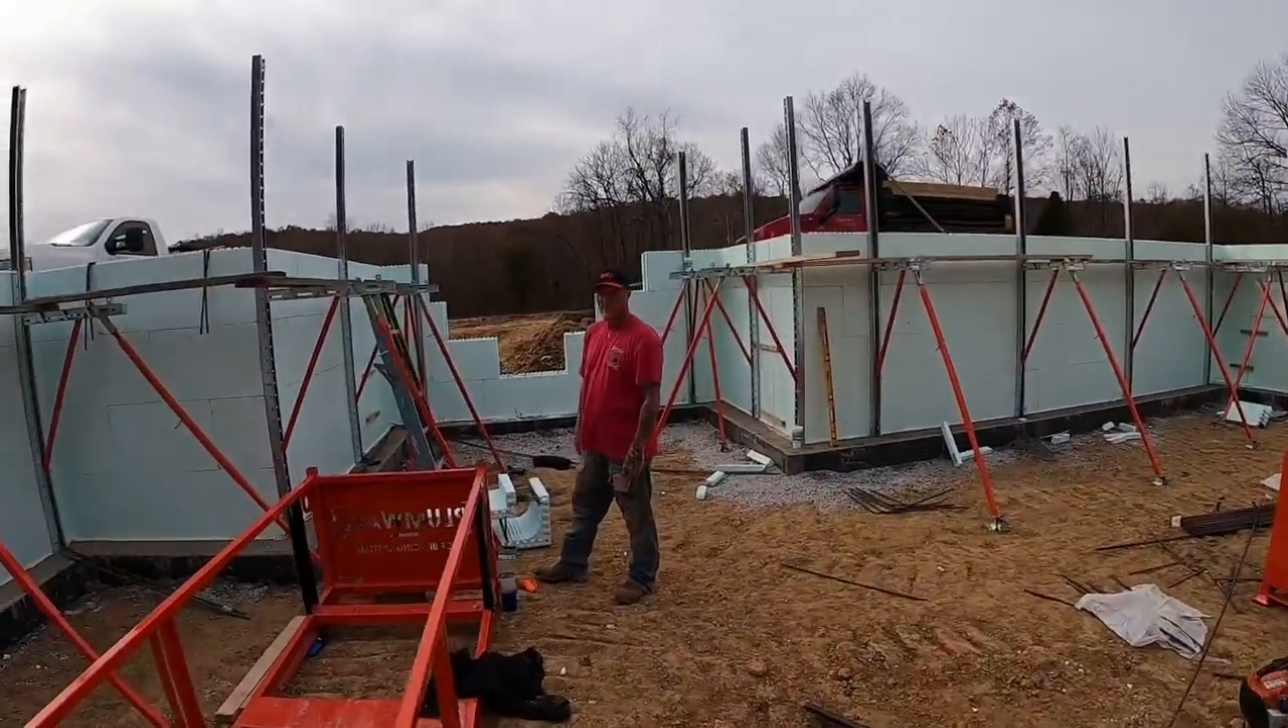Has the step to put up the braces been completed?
Yes.